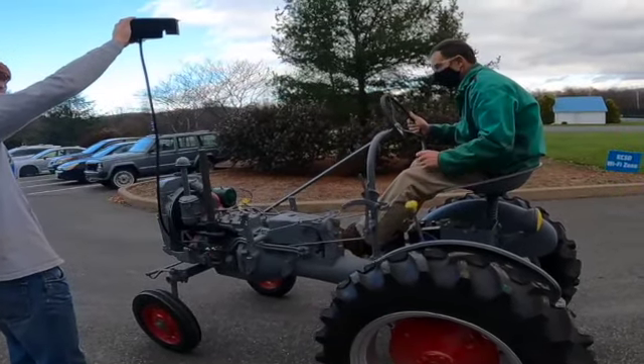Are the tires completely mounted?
Yes.